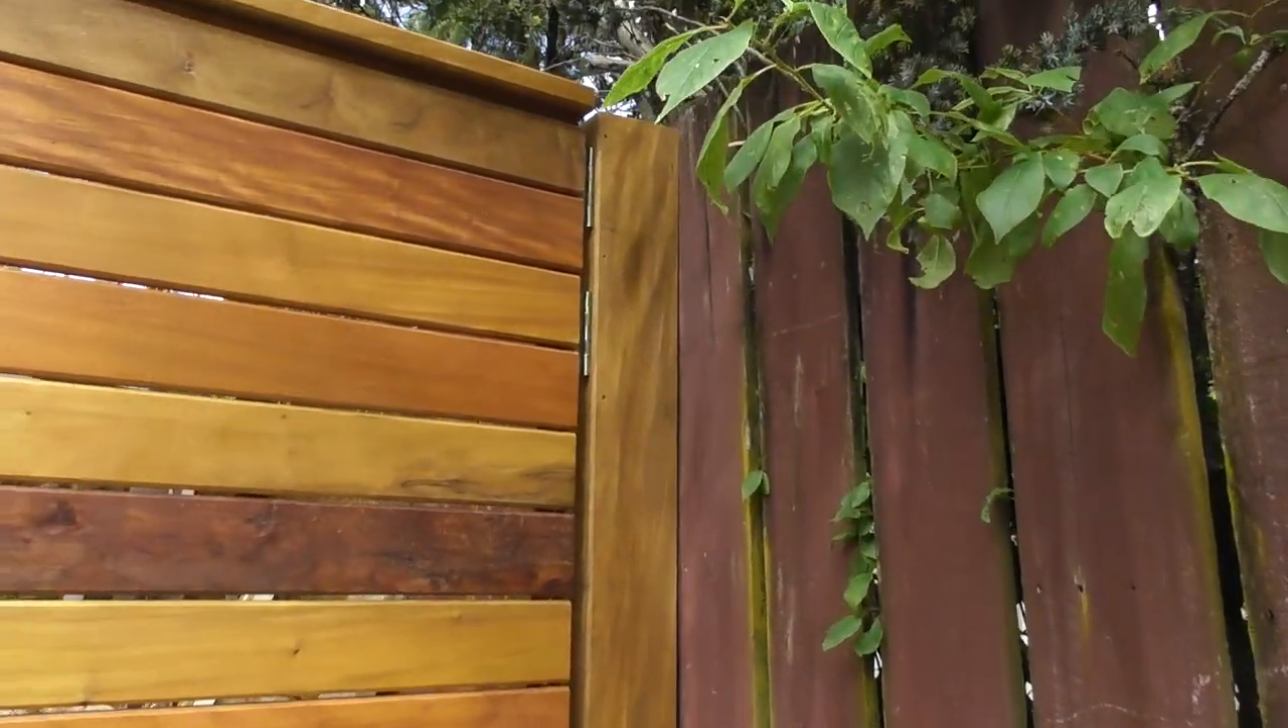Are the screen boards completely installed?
Yes.